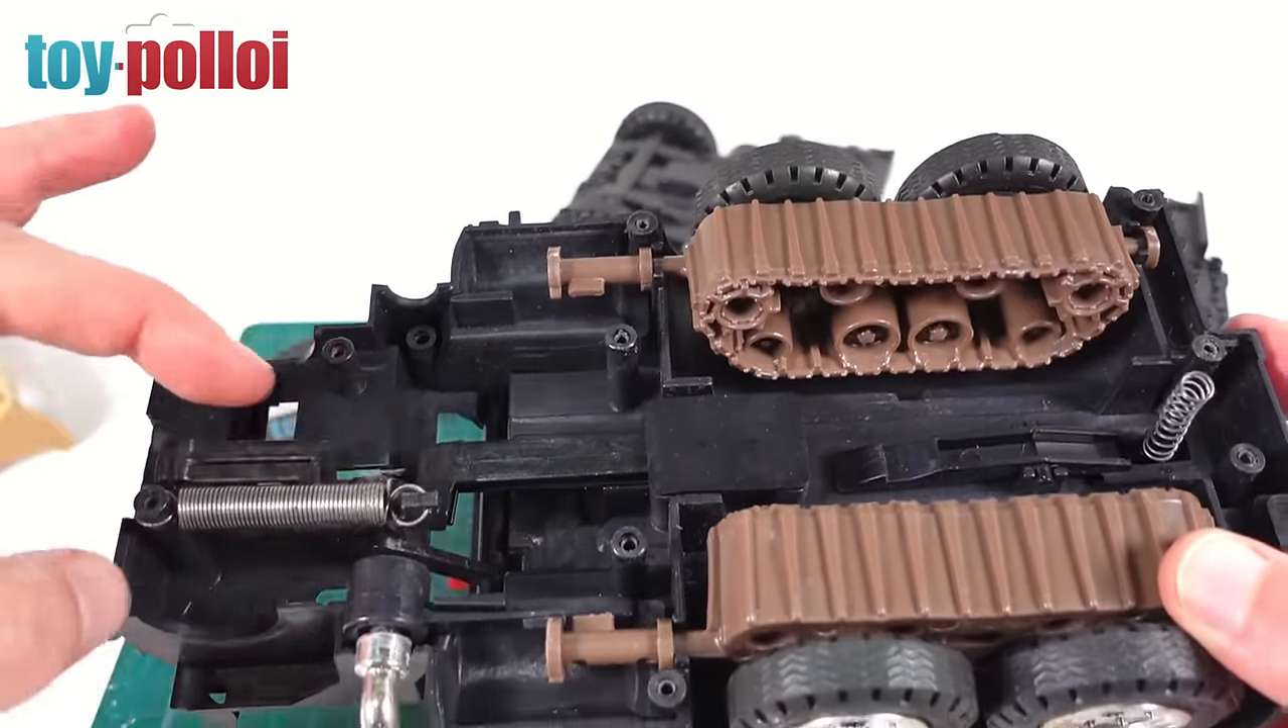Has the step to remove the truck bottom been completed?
Yes.